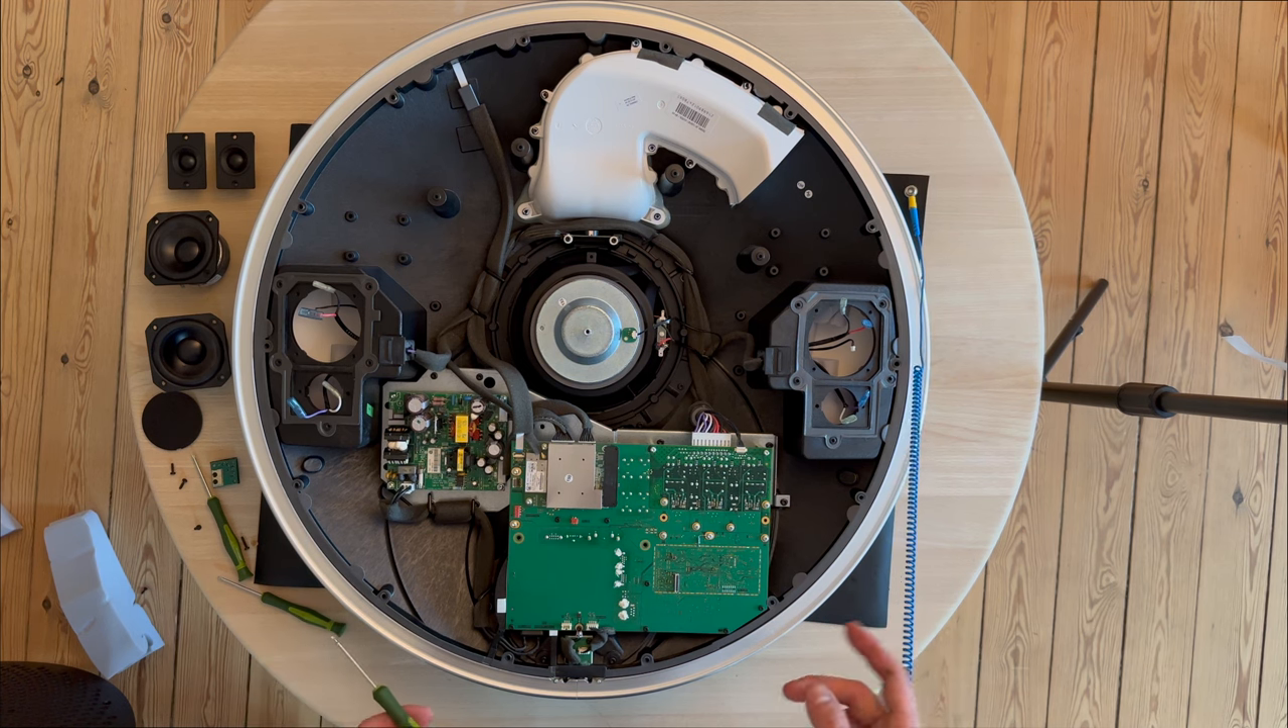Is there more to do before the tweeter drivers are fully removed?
No.